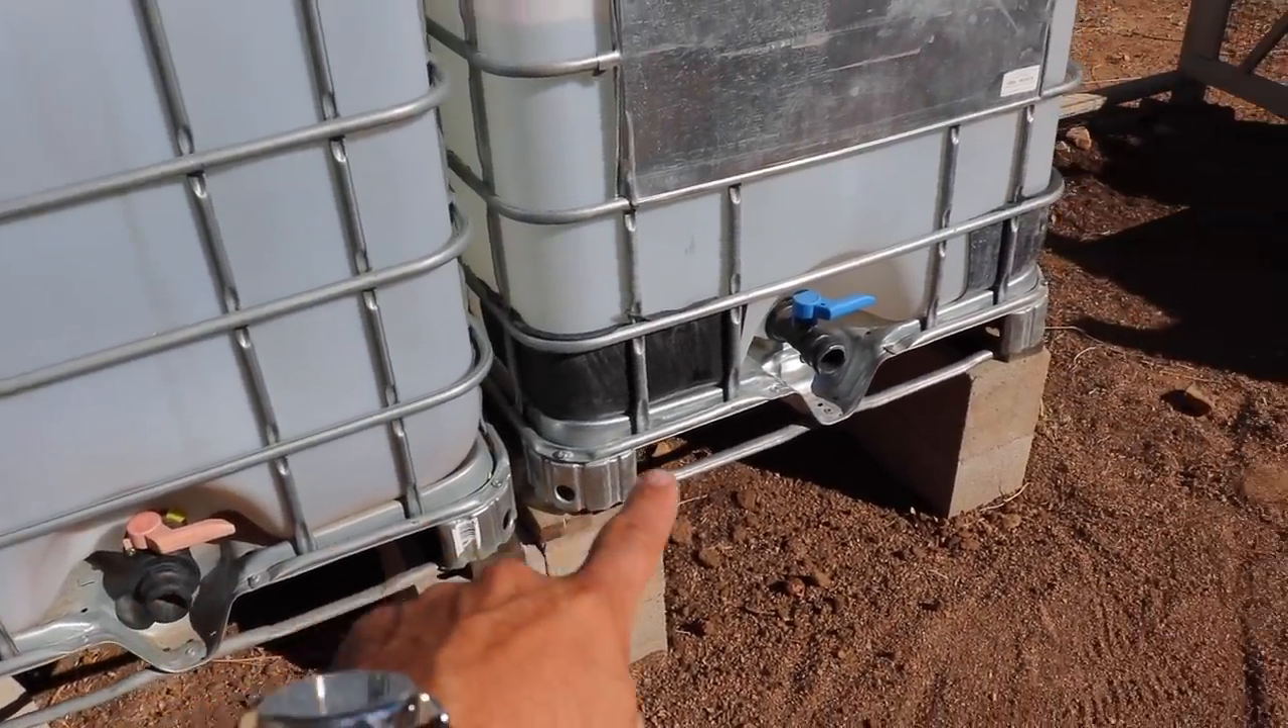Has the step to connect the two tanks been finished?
No.